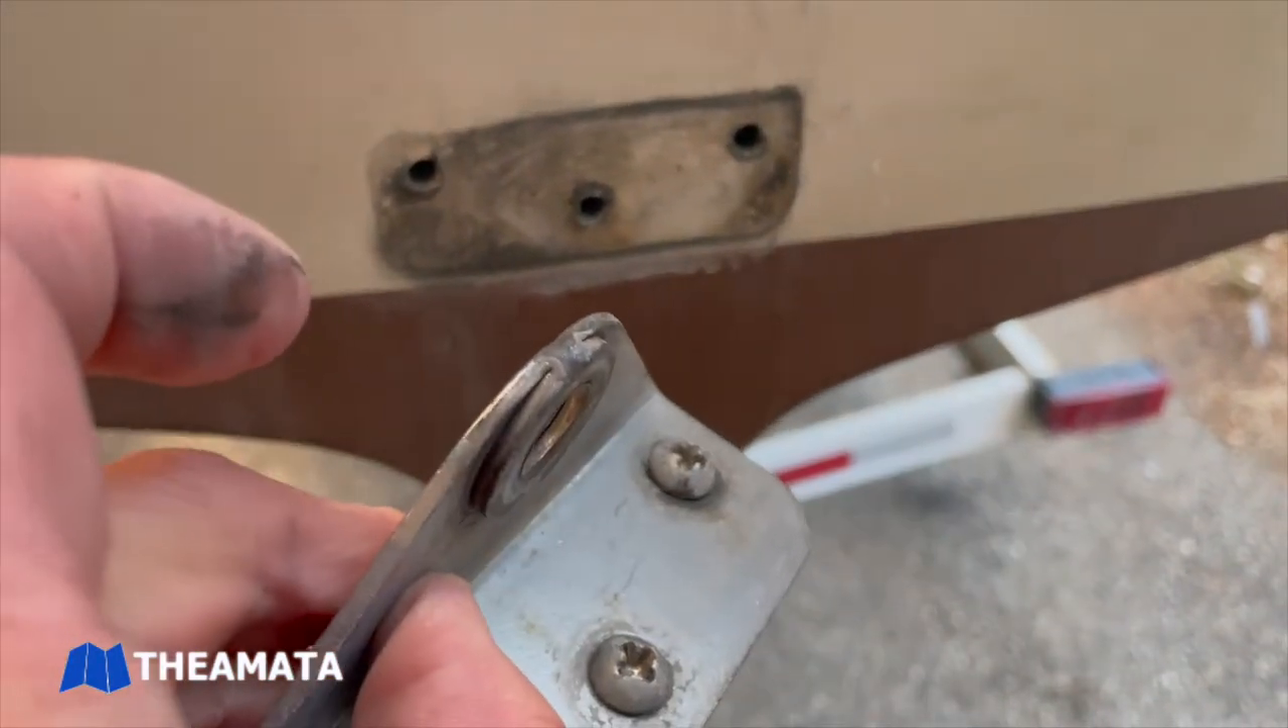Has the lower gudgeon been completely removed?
Yes.